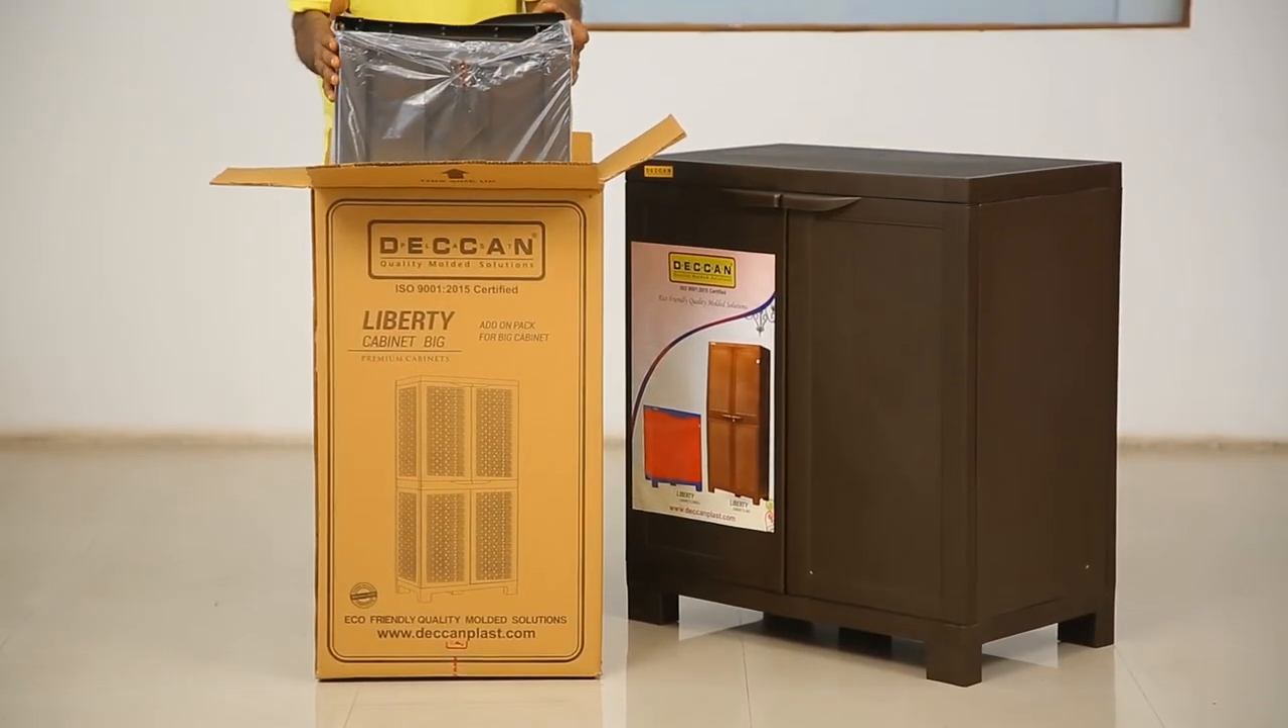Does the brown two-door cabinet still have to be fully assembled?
No.